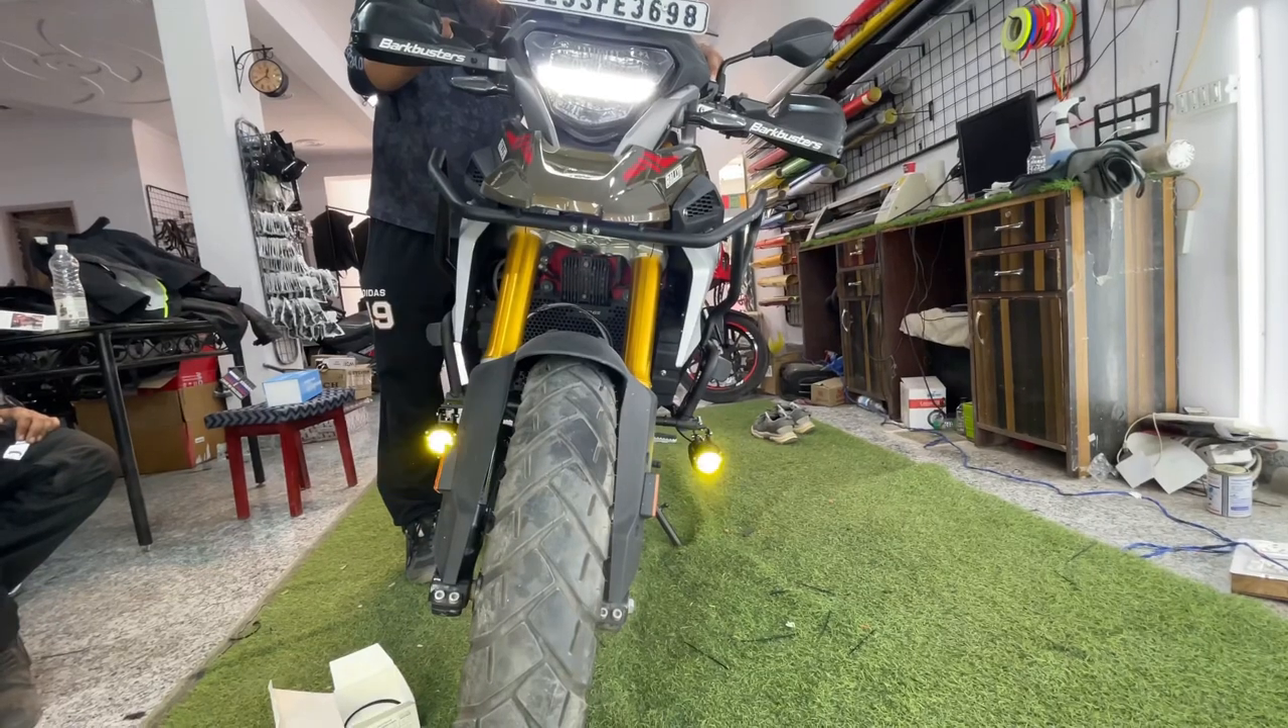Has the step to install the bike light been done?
Yes.